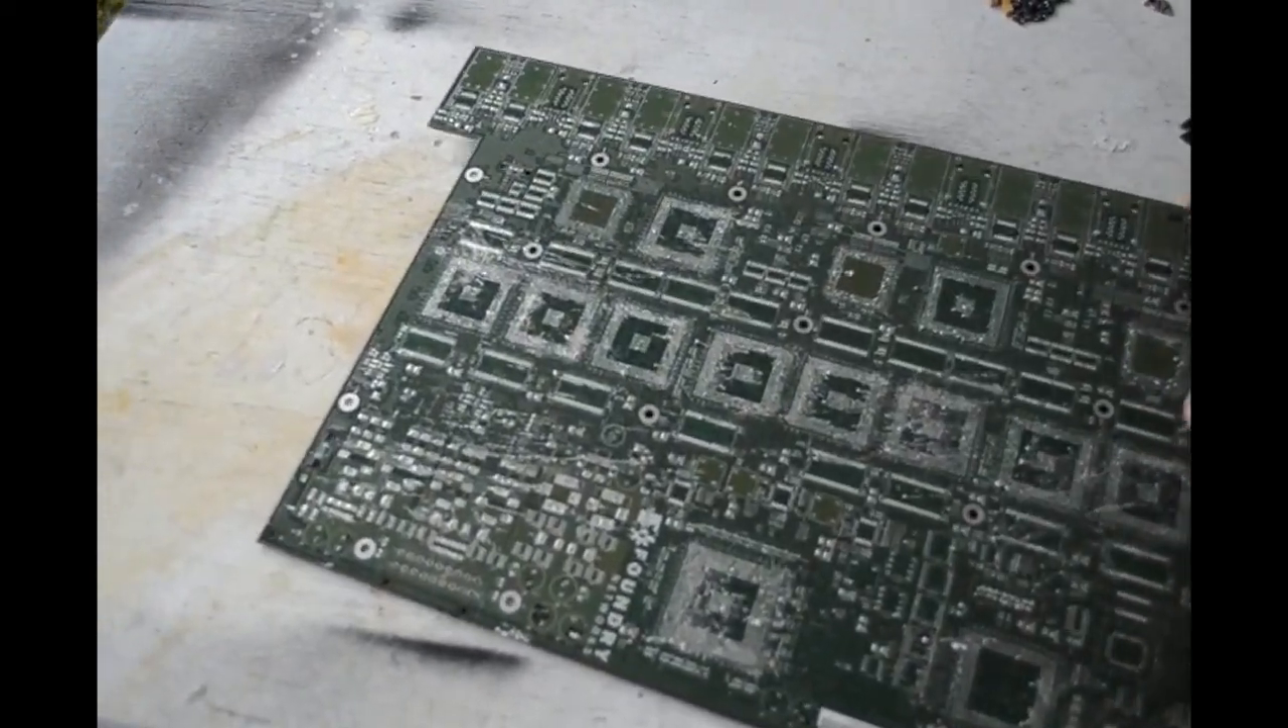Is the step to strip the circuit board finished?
Yes.